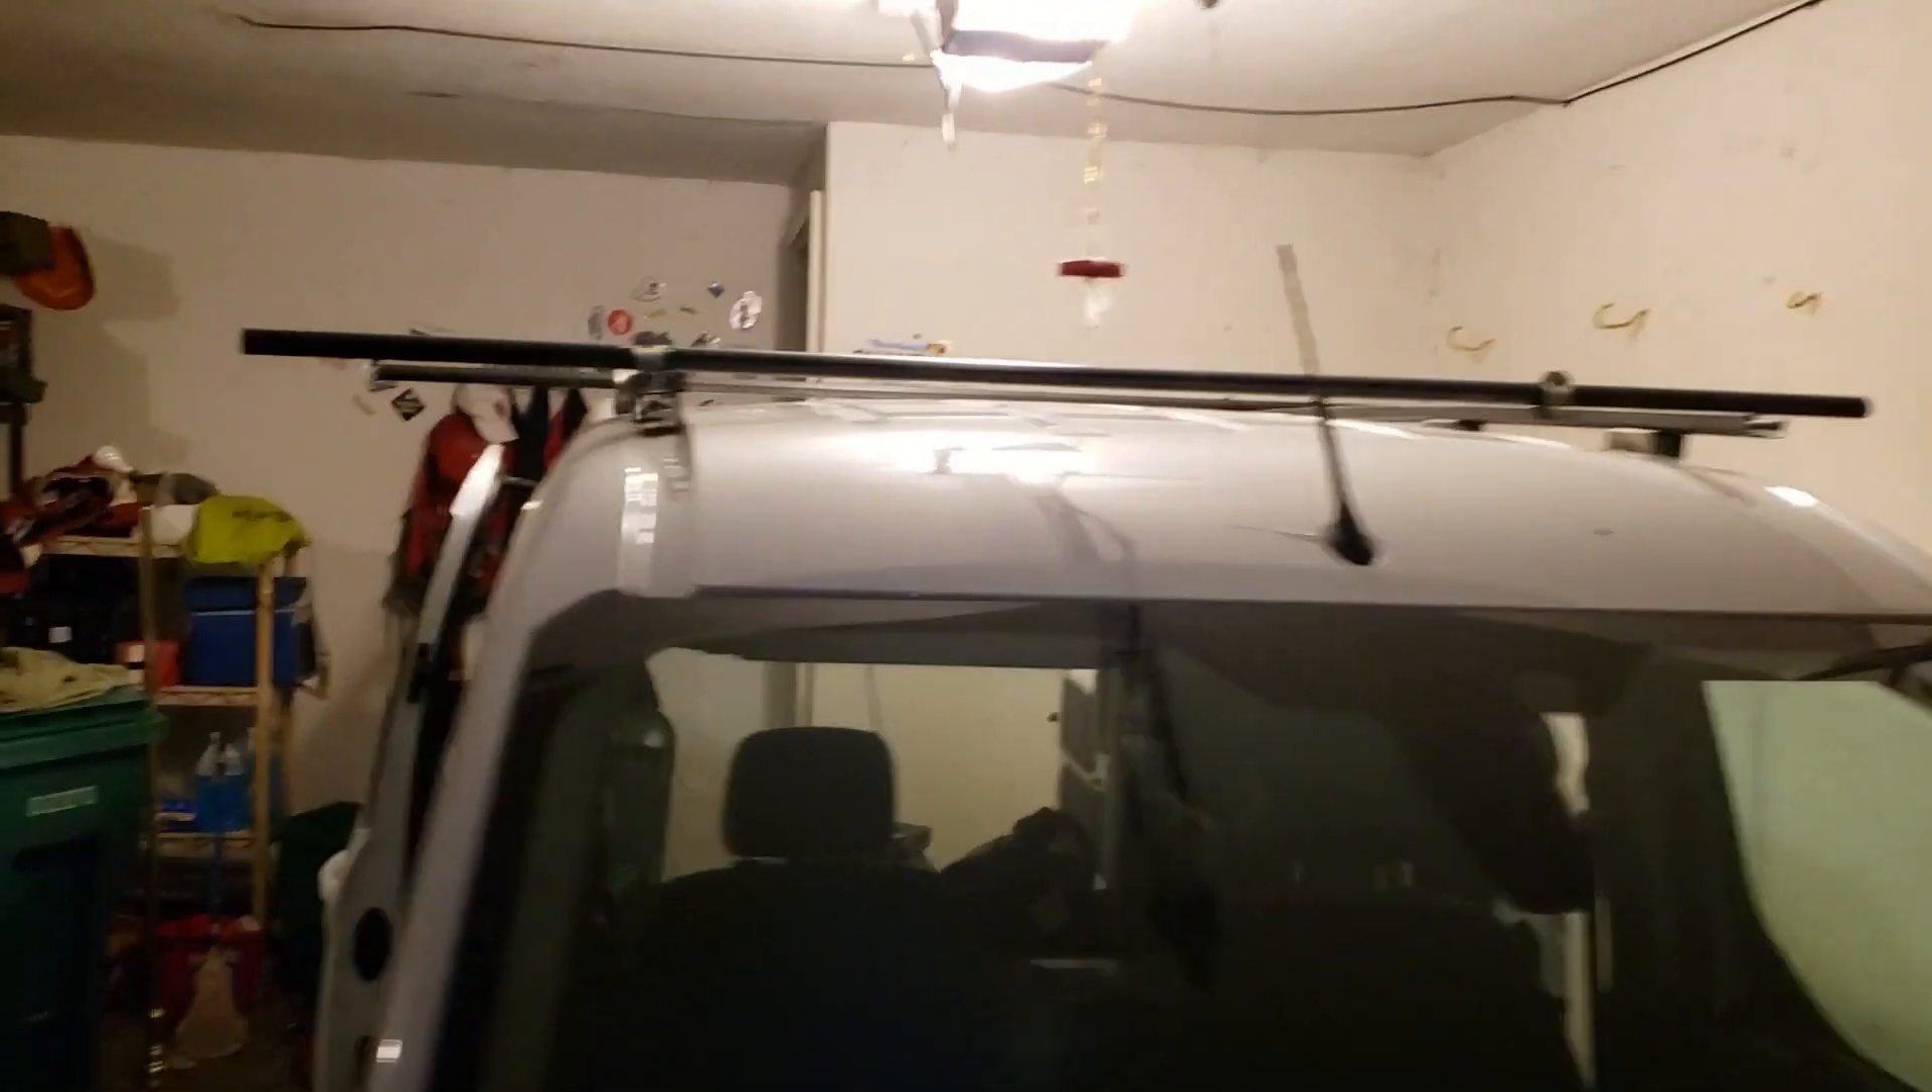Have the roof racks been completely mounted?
Yes.